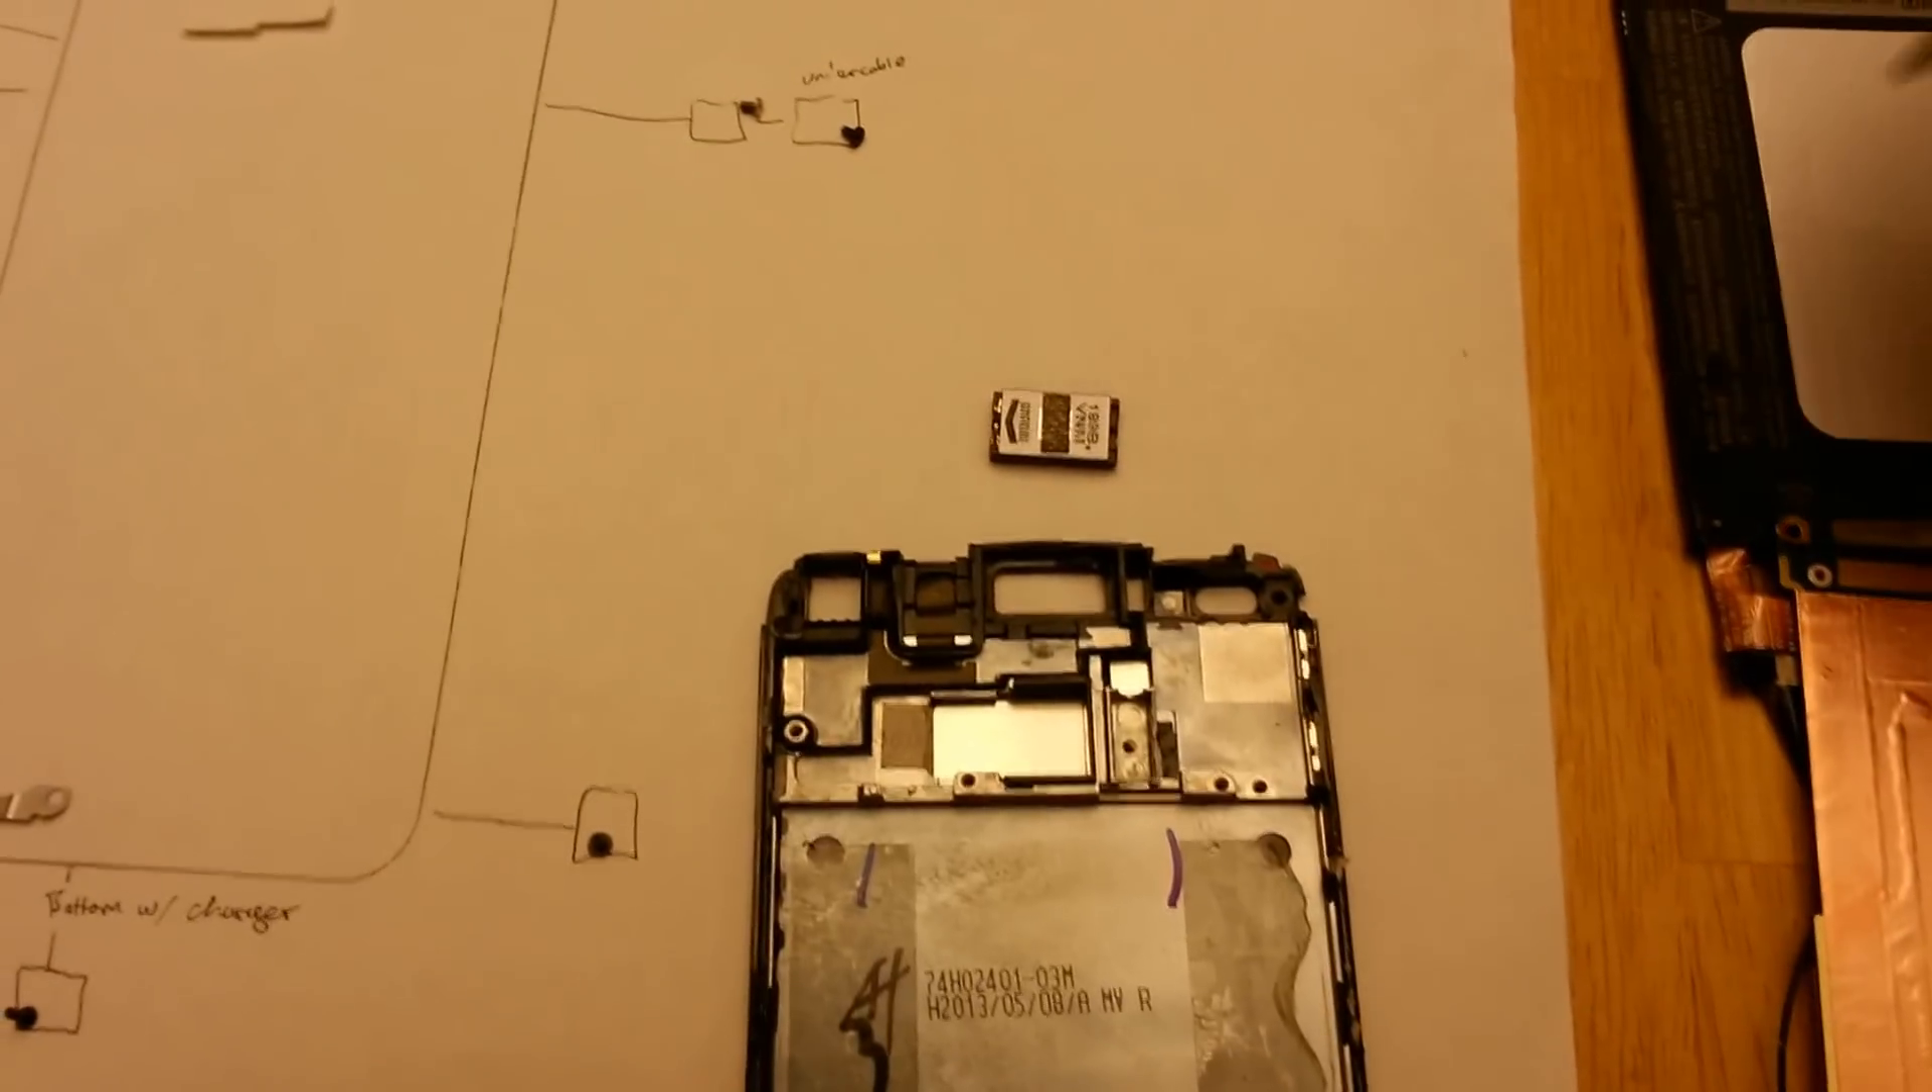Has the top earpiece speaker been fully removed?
Yes.